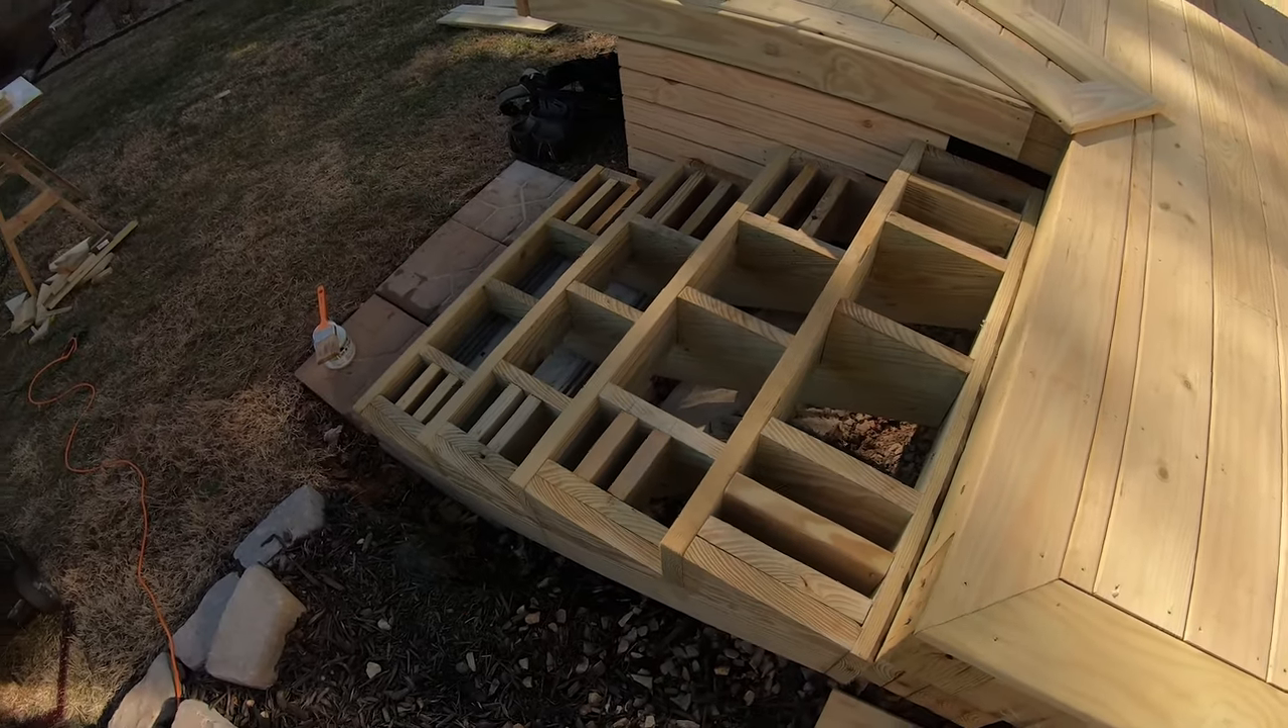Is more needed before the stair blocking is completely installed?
No.